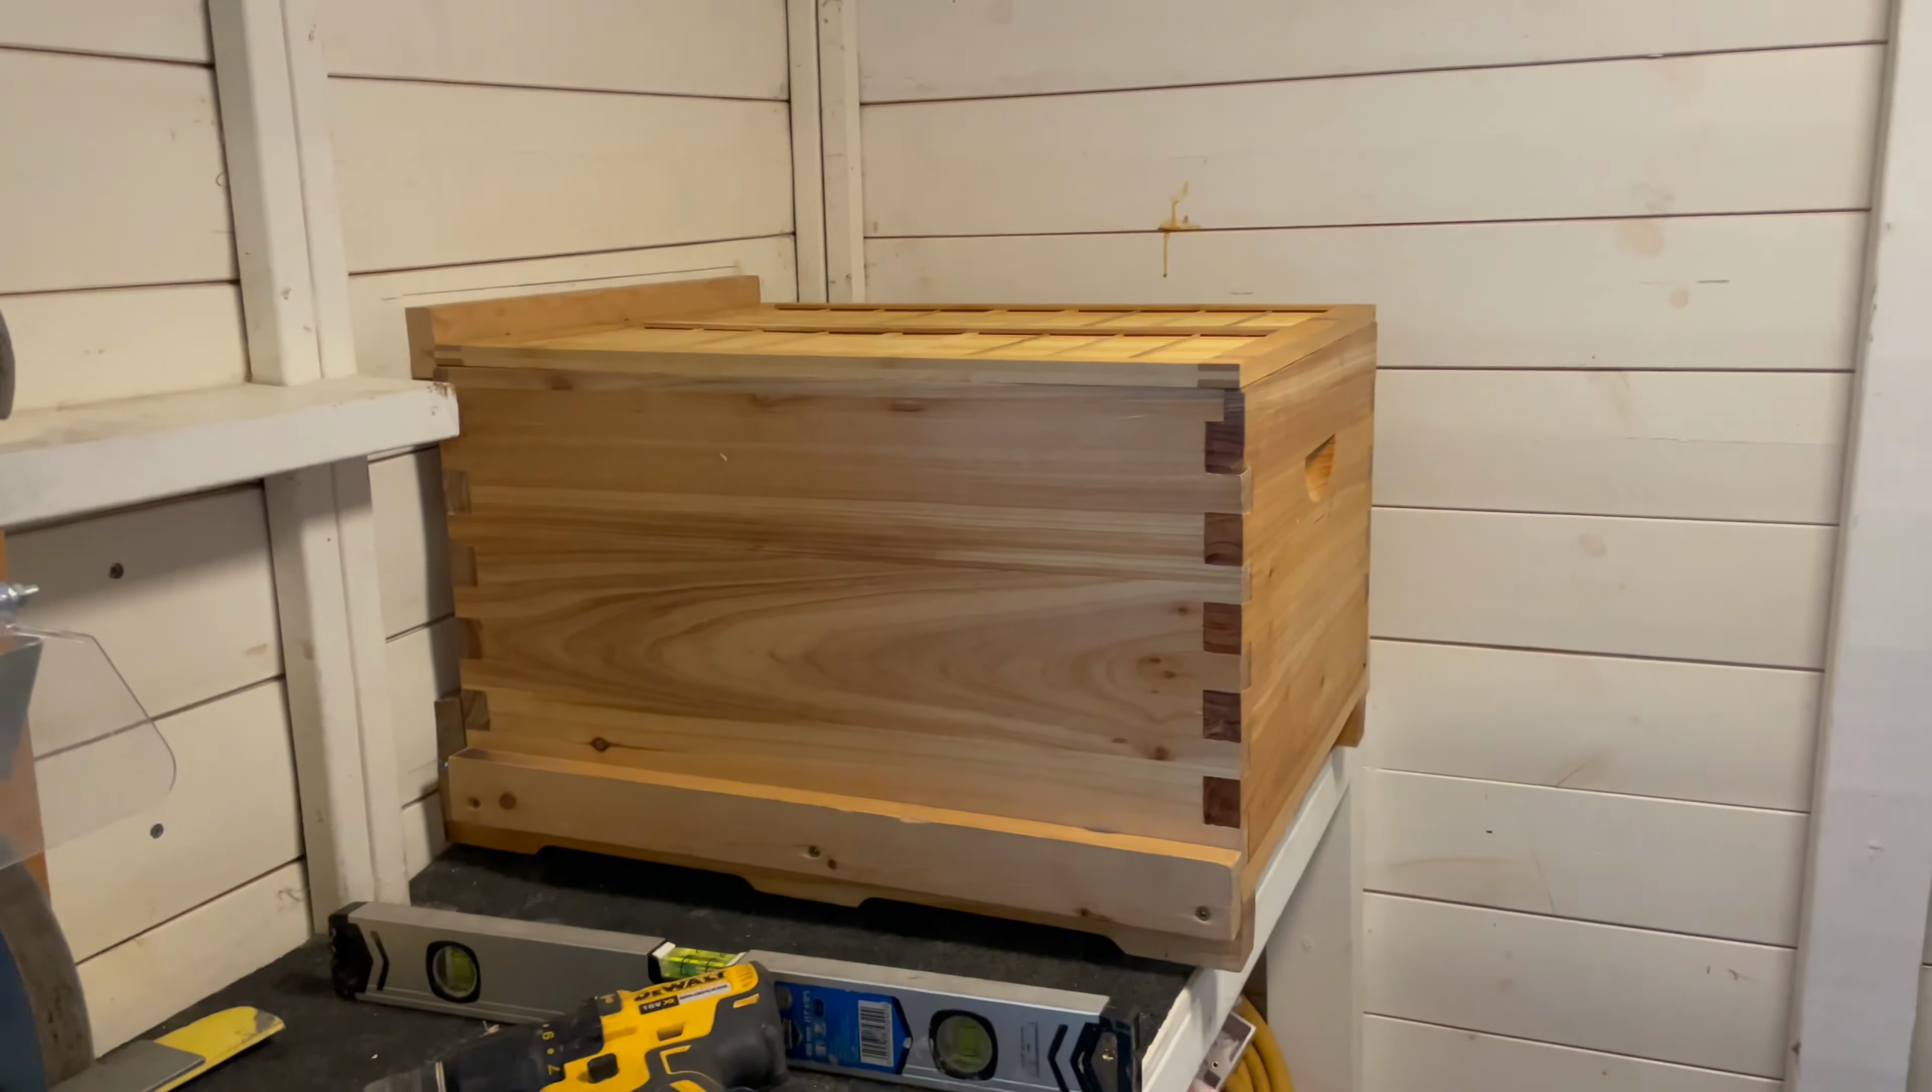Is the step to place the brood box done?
Yes.